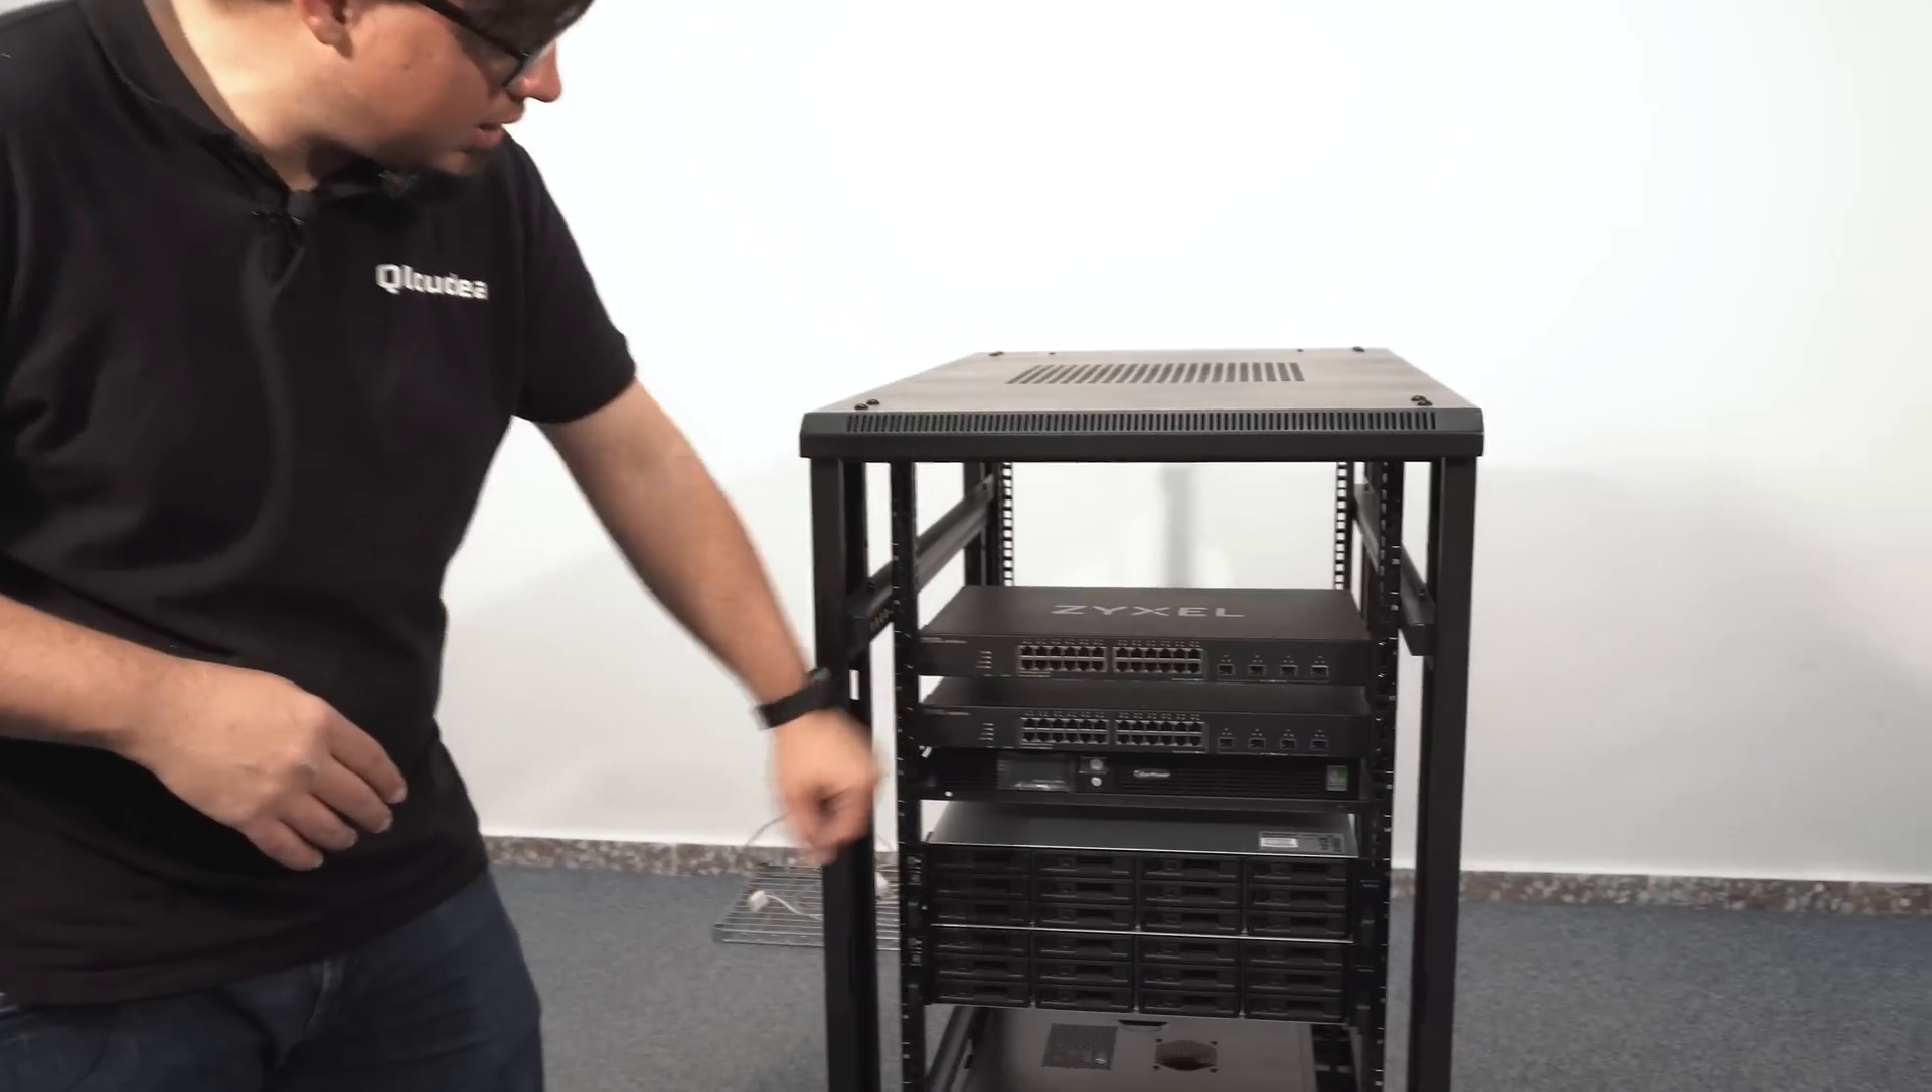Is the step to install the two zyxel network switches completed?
Yes.